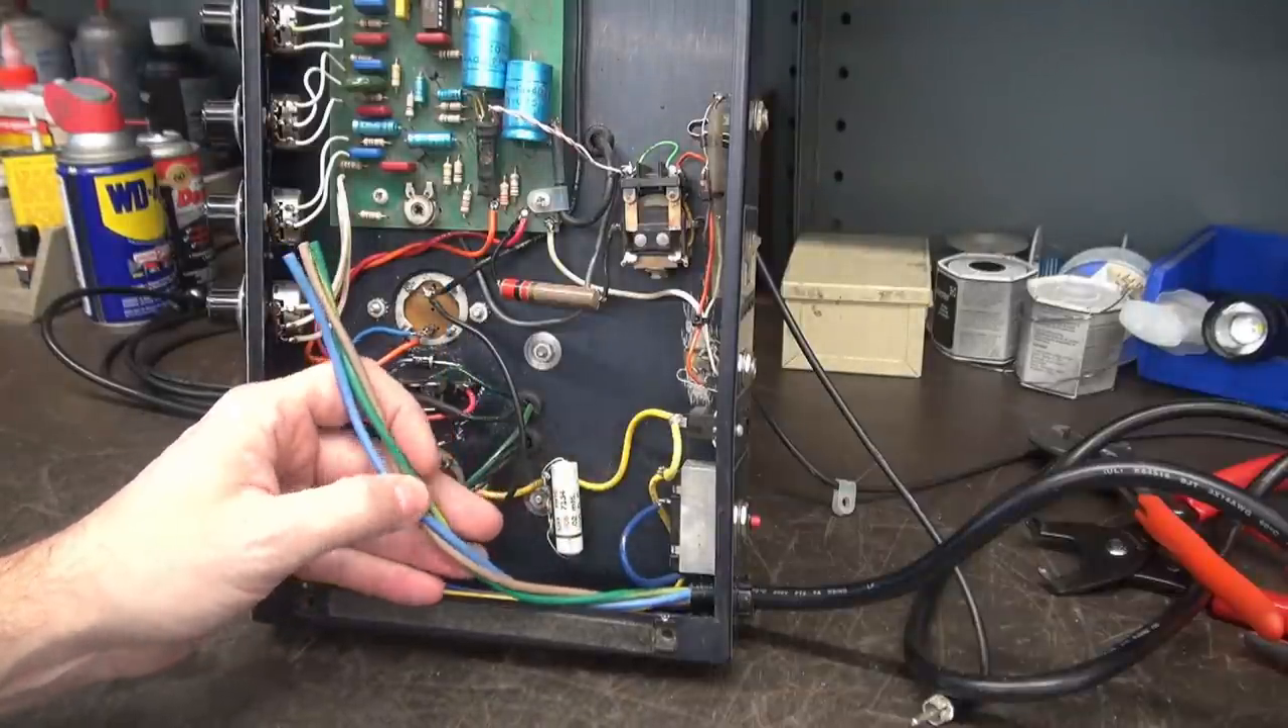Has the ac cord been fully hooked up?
No.